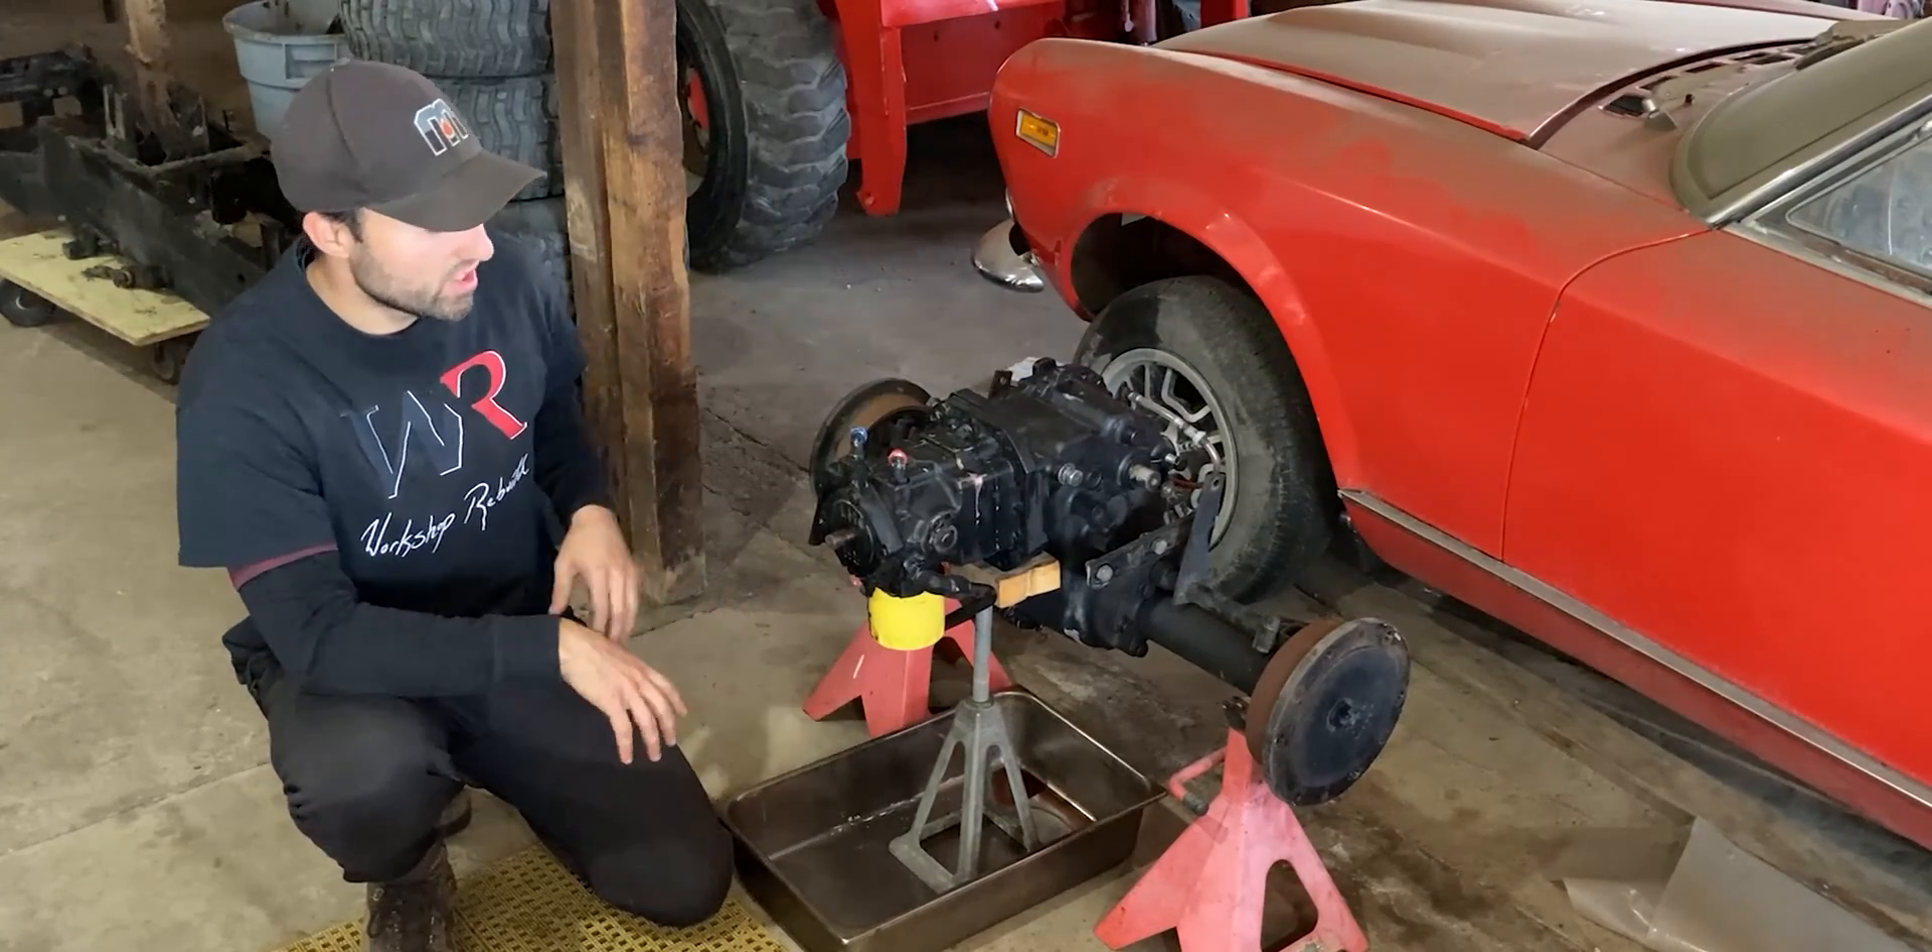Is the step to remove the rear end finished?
Yes.